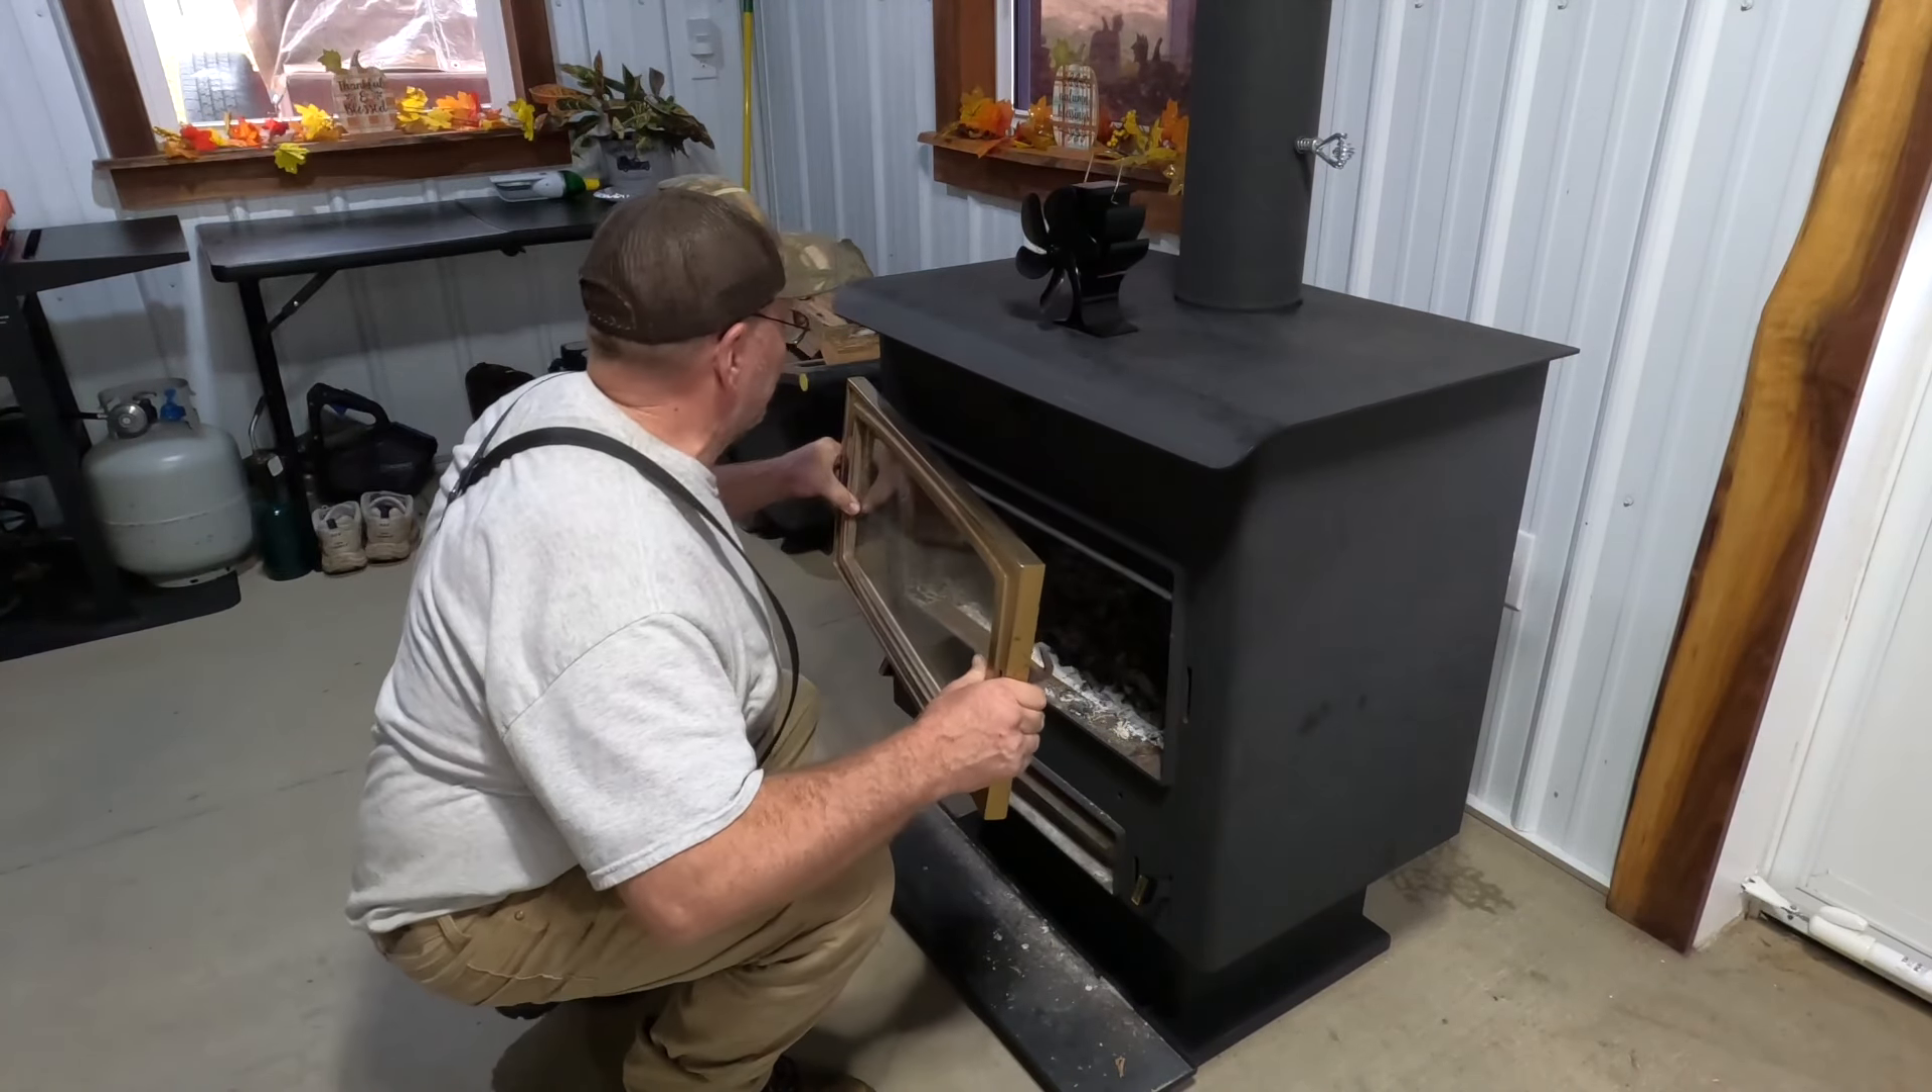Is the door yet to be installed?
Yes.